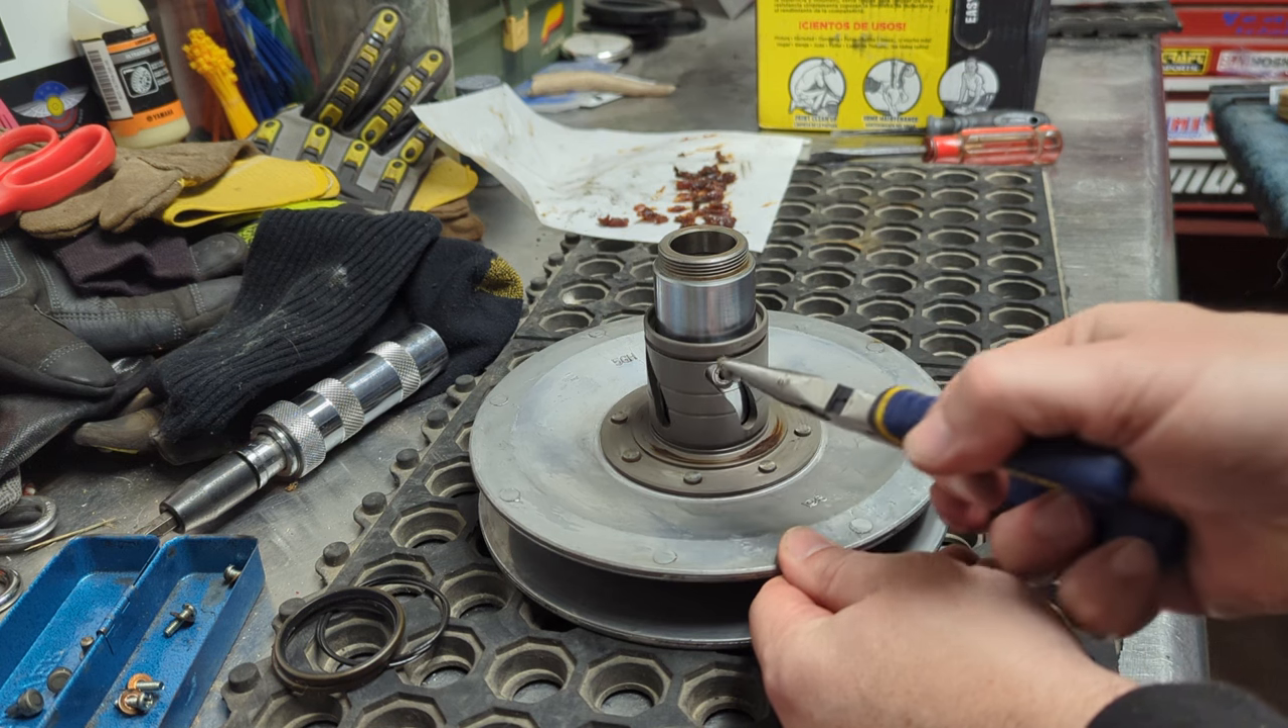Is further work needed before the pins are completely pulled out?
Yes.